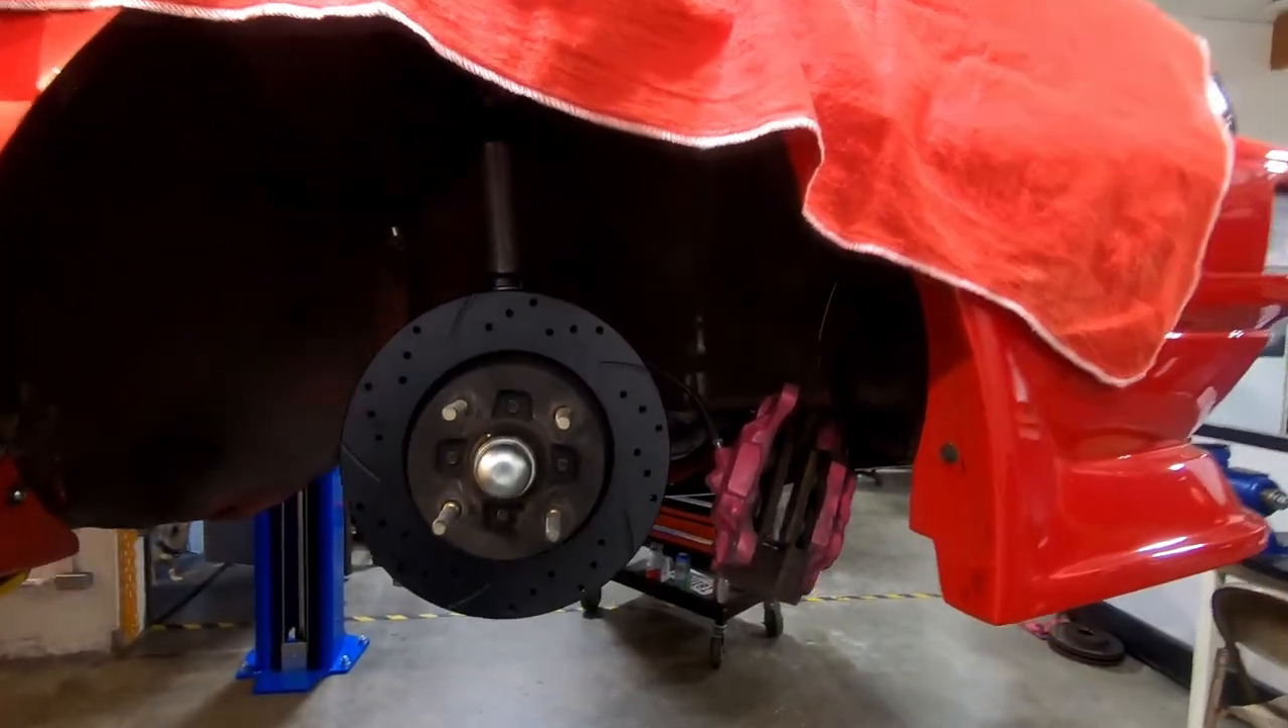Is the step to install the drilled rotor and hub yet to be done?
No.